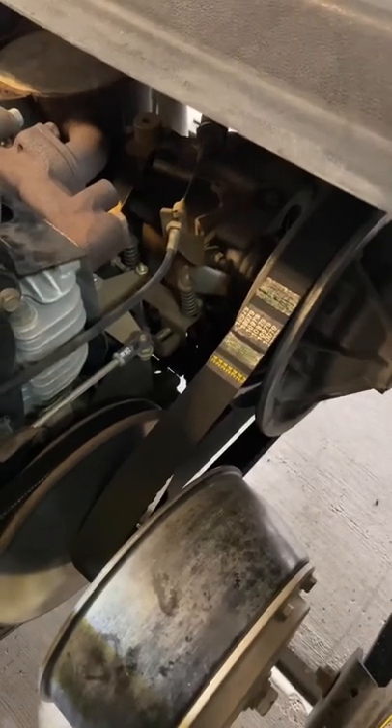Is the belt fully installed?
Yes.